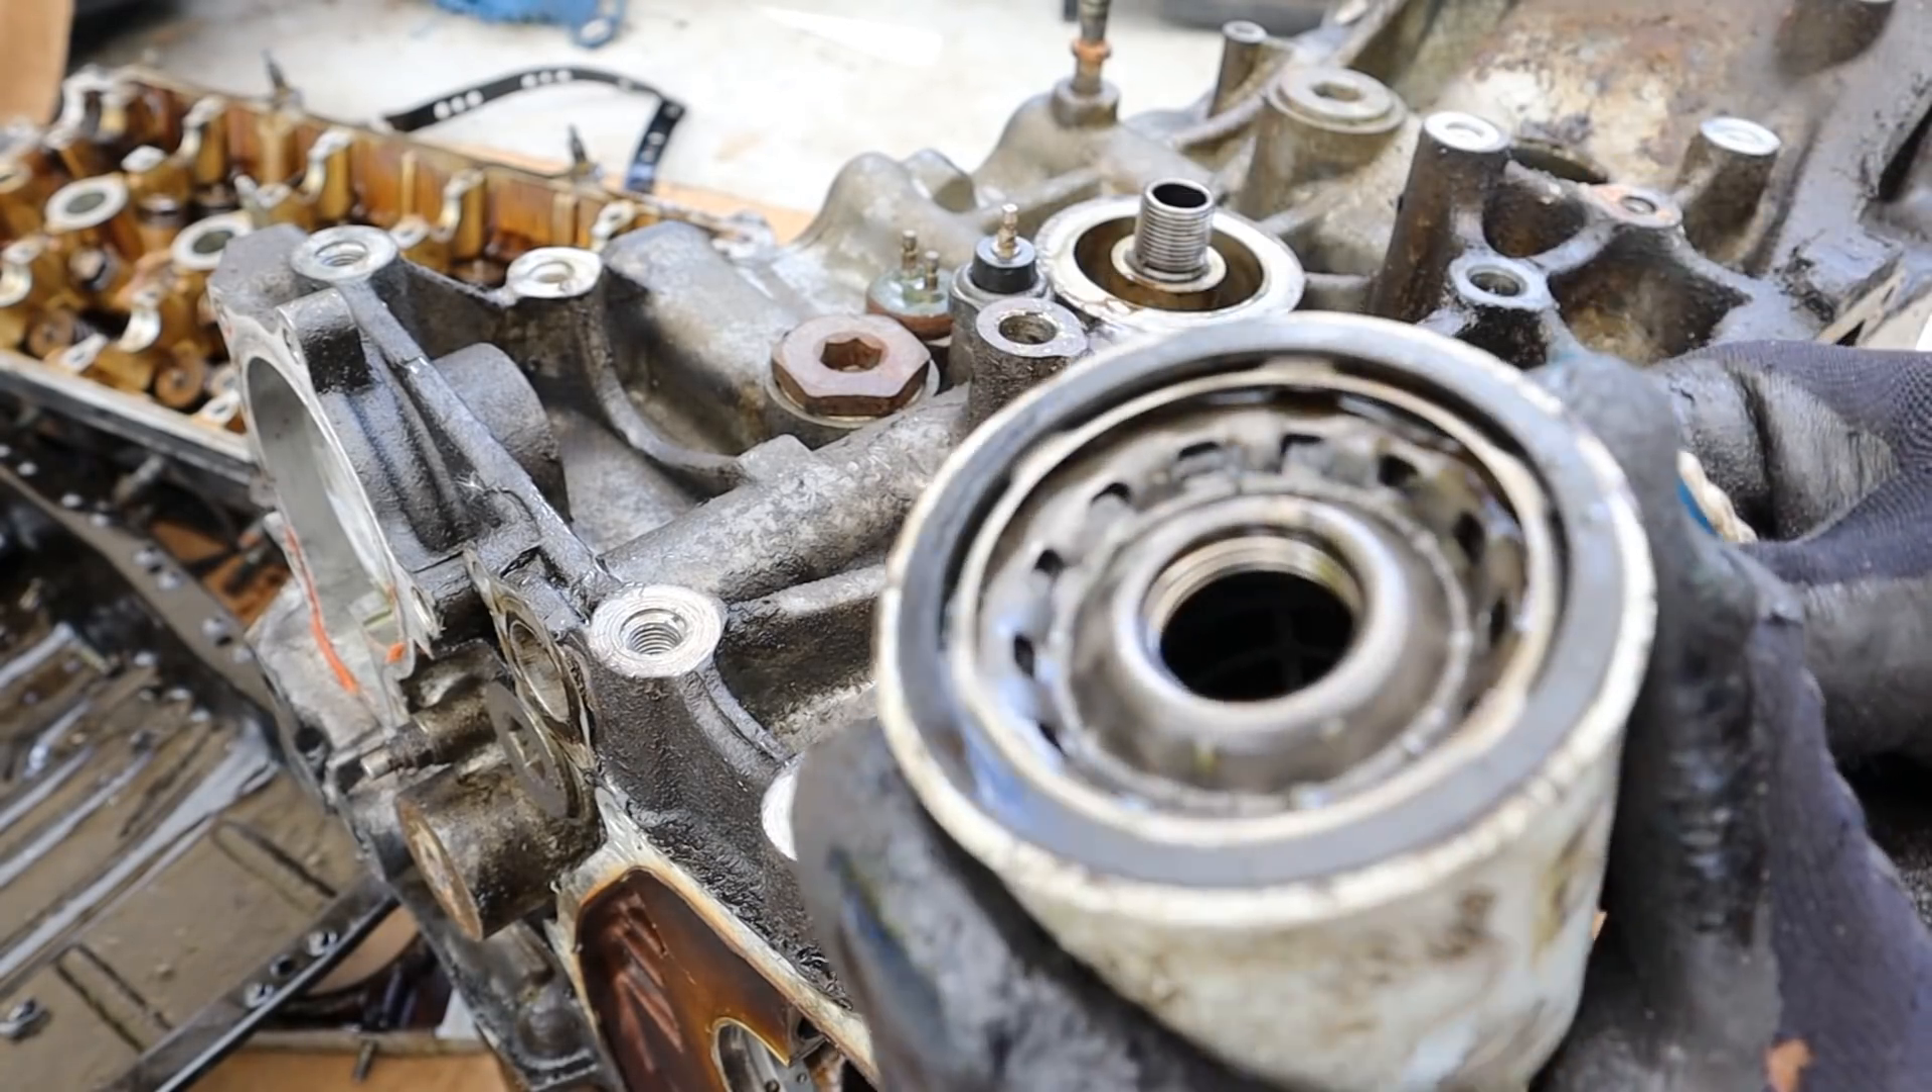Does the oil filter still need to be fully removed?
No.